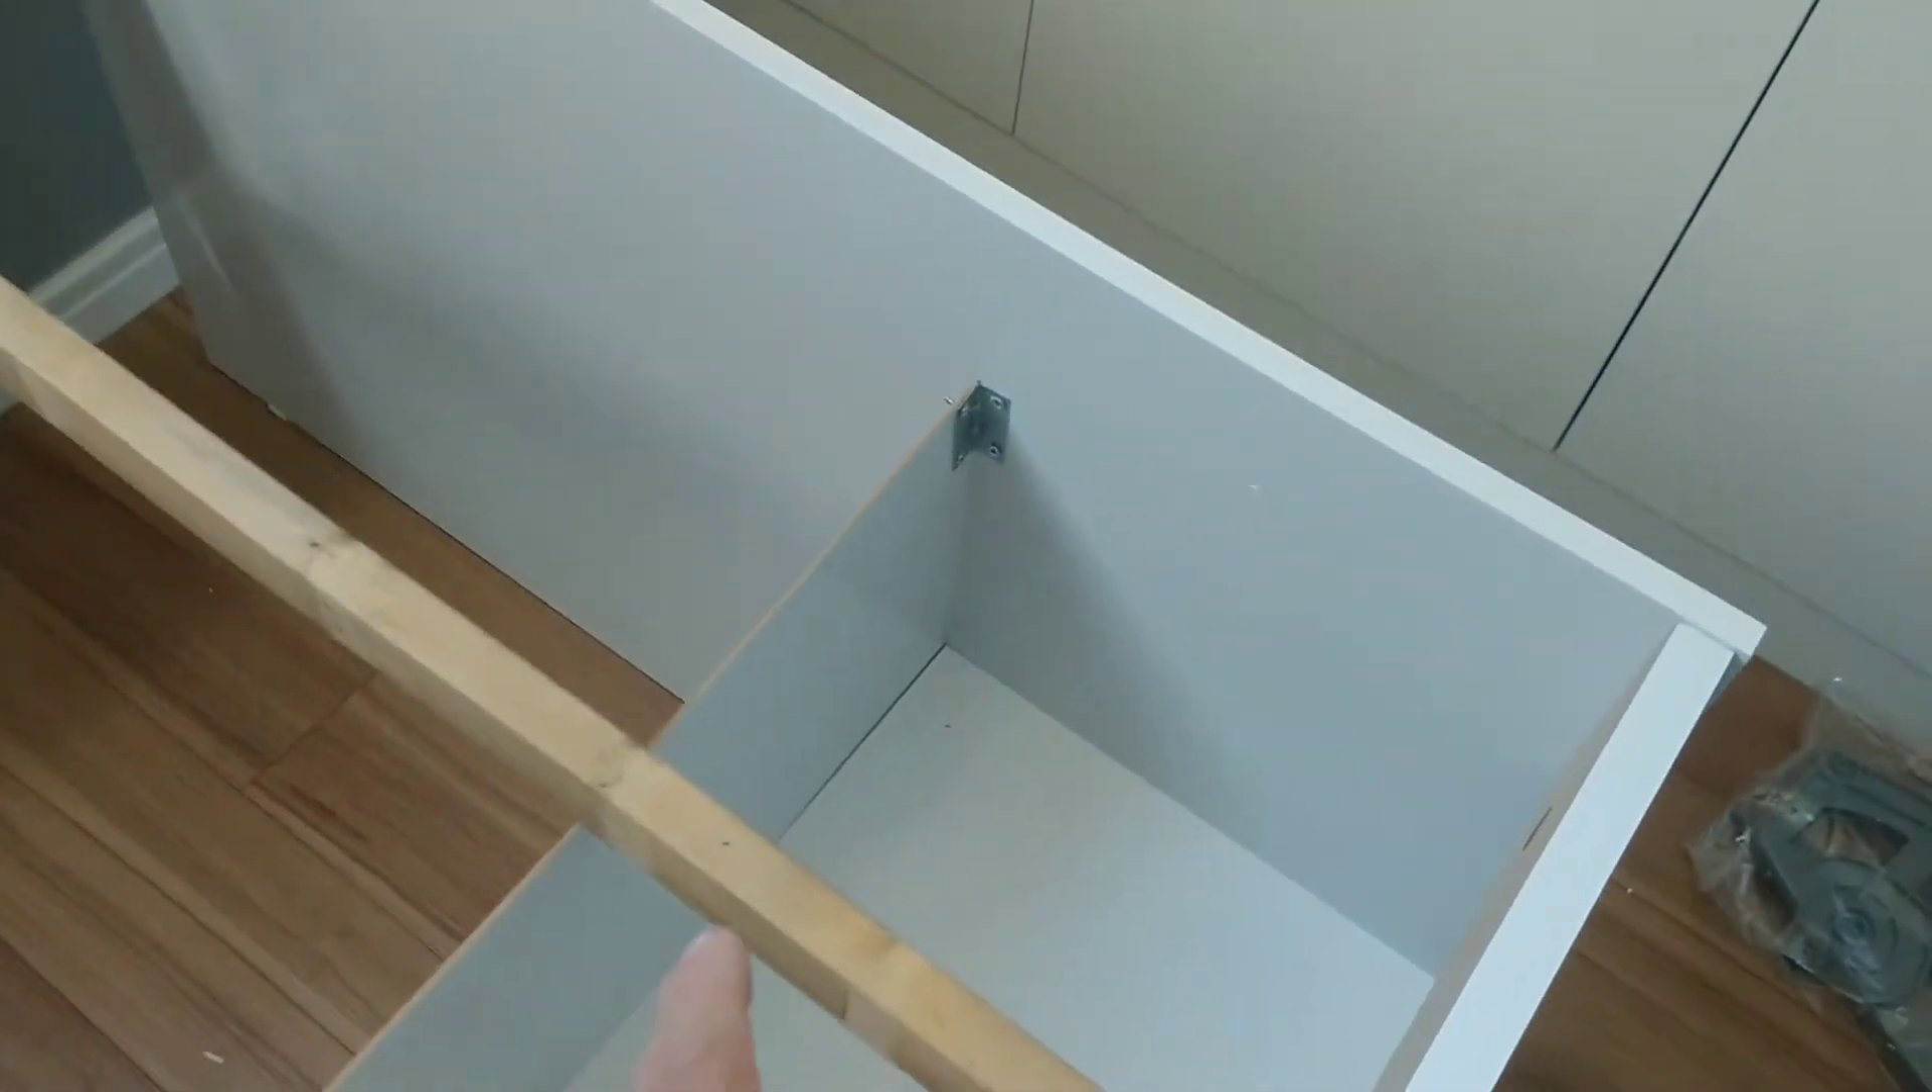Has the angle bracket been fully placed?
Yes.